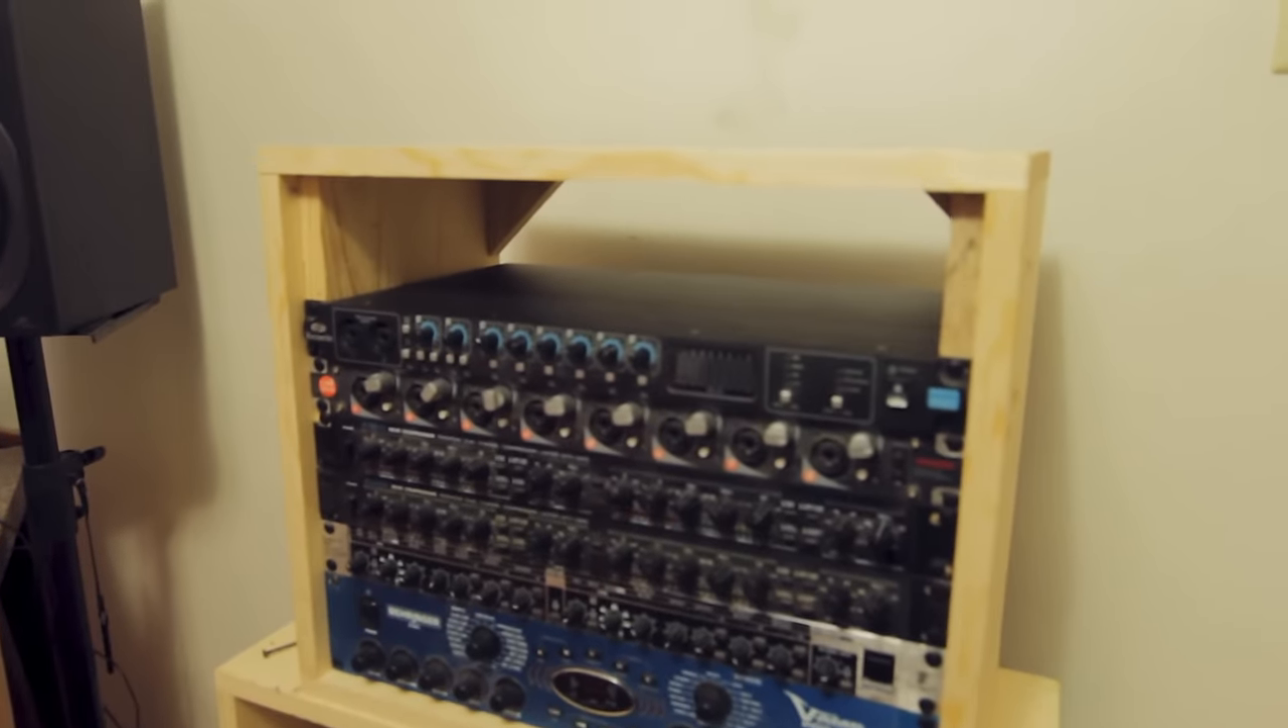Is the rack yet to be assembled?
No.